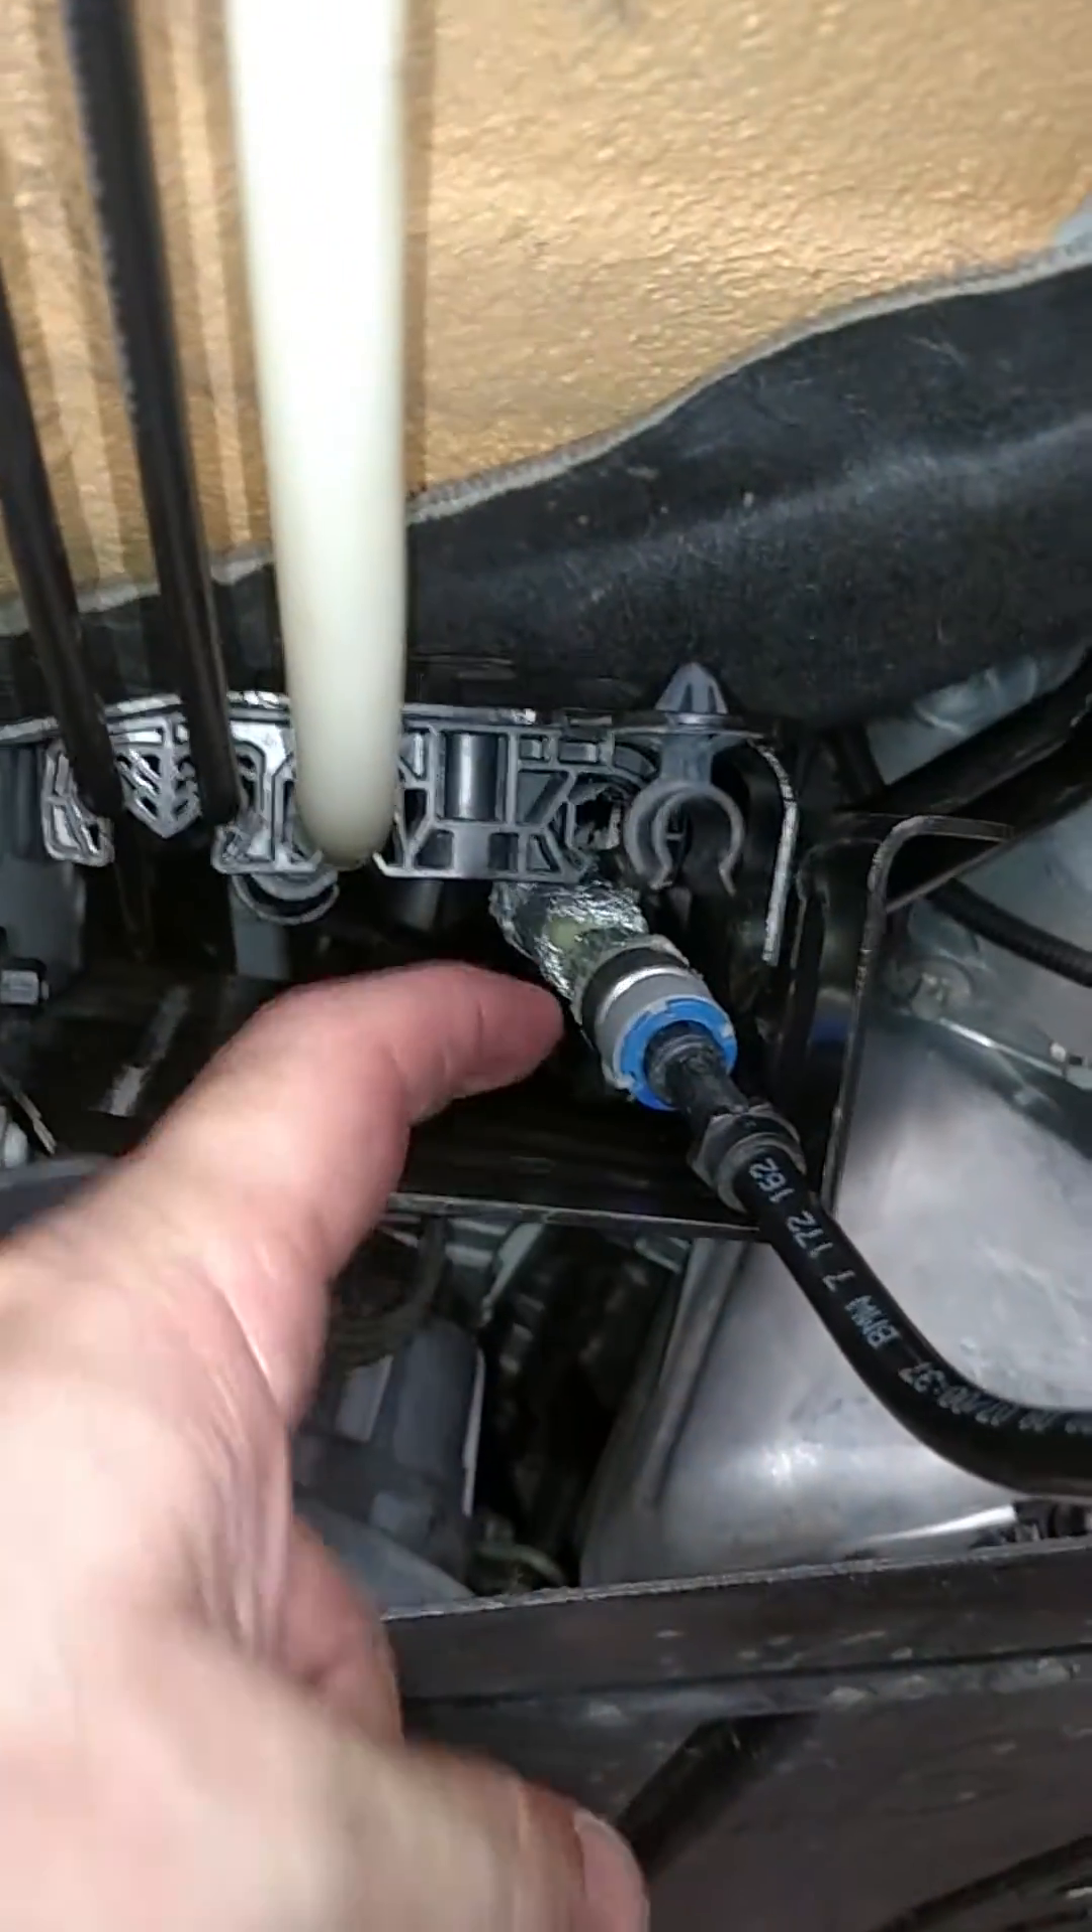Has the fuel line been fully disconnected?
No.